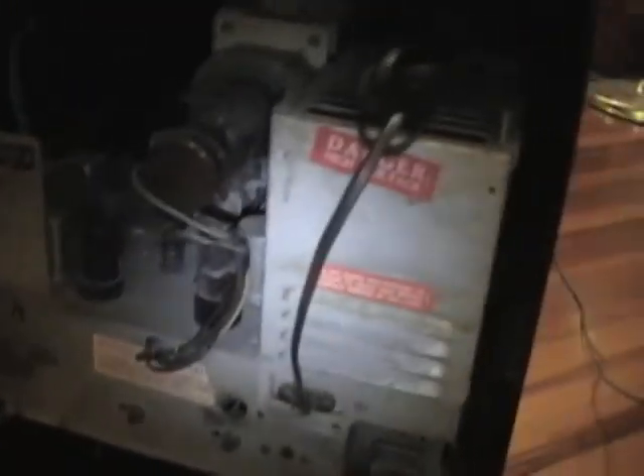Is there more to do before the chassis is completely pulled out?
Yes.